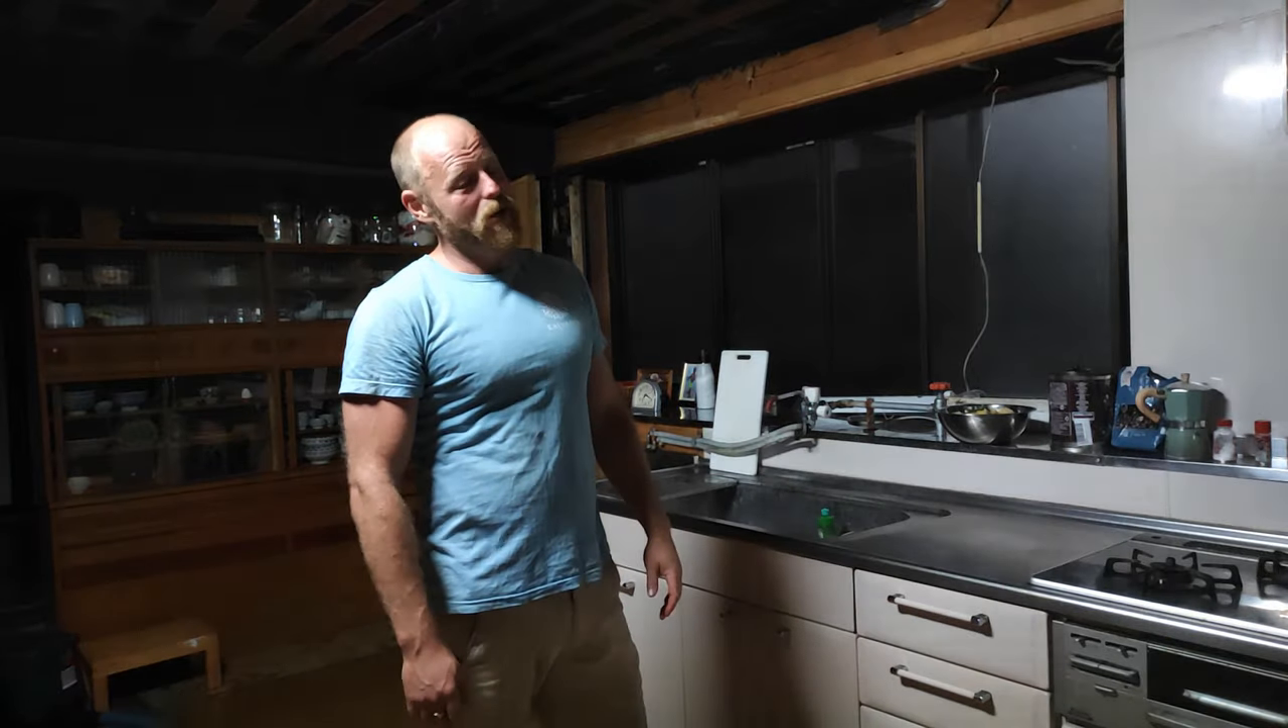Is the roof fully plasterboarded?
No.